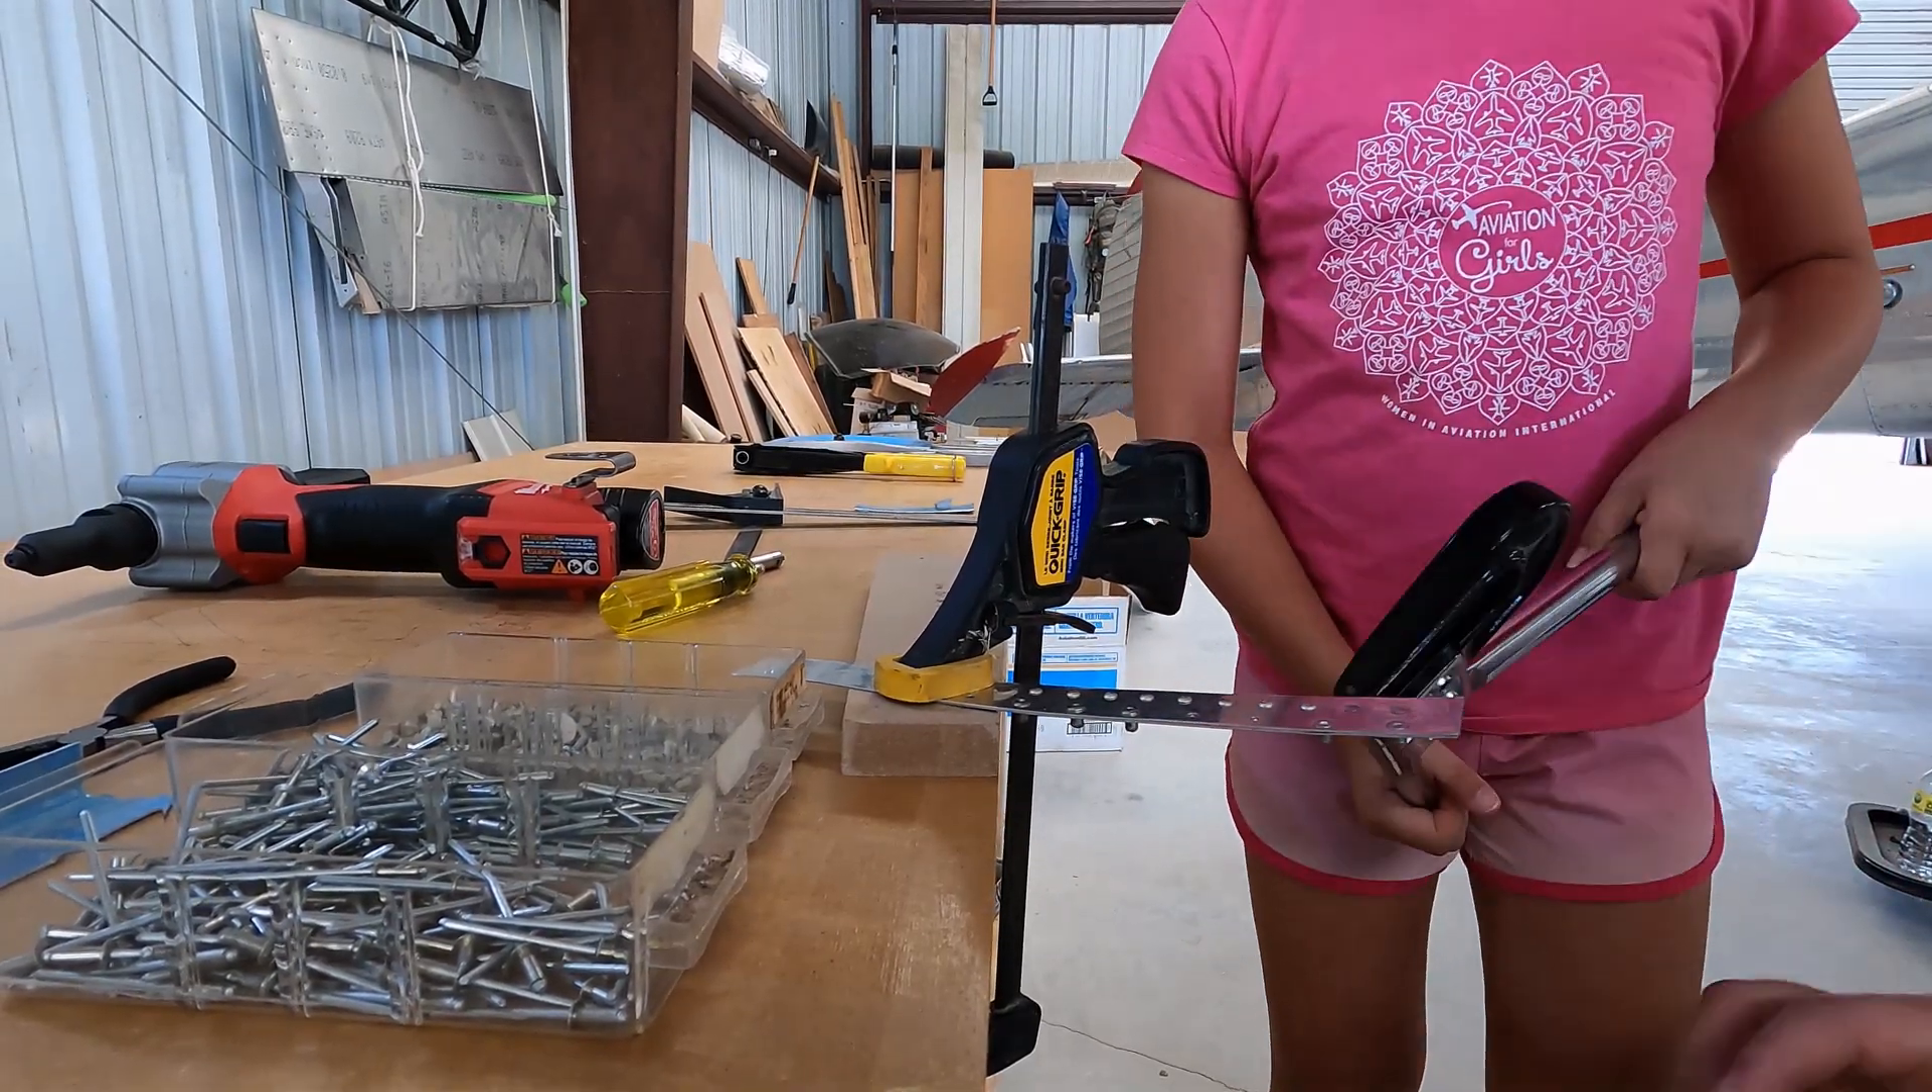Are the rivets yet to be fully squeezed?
Yes.